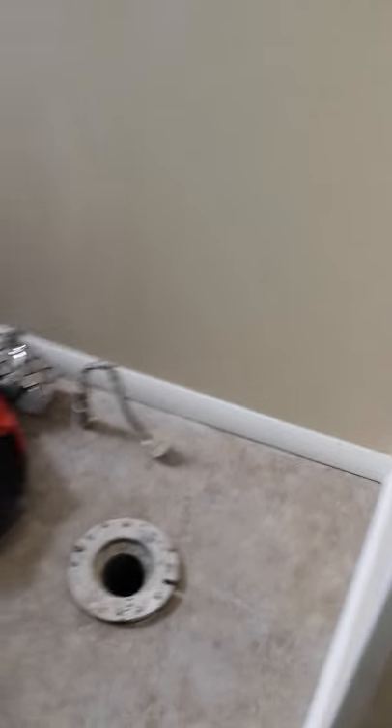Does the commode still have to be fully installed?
Yes.